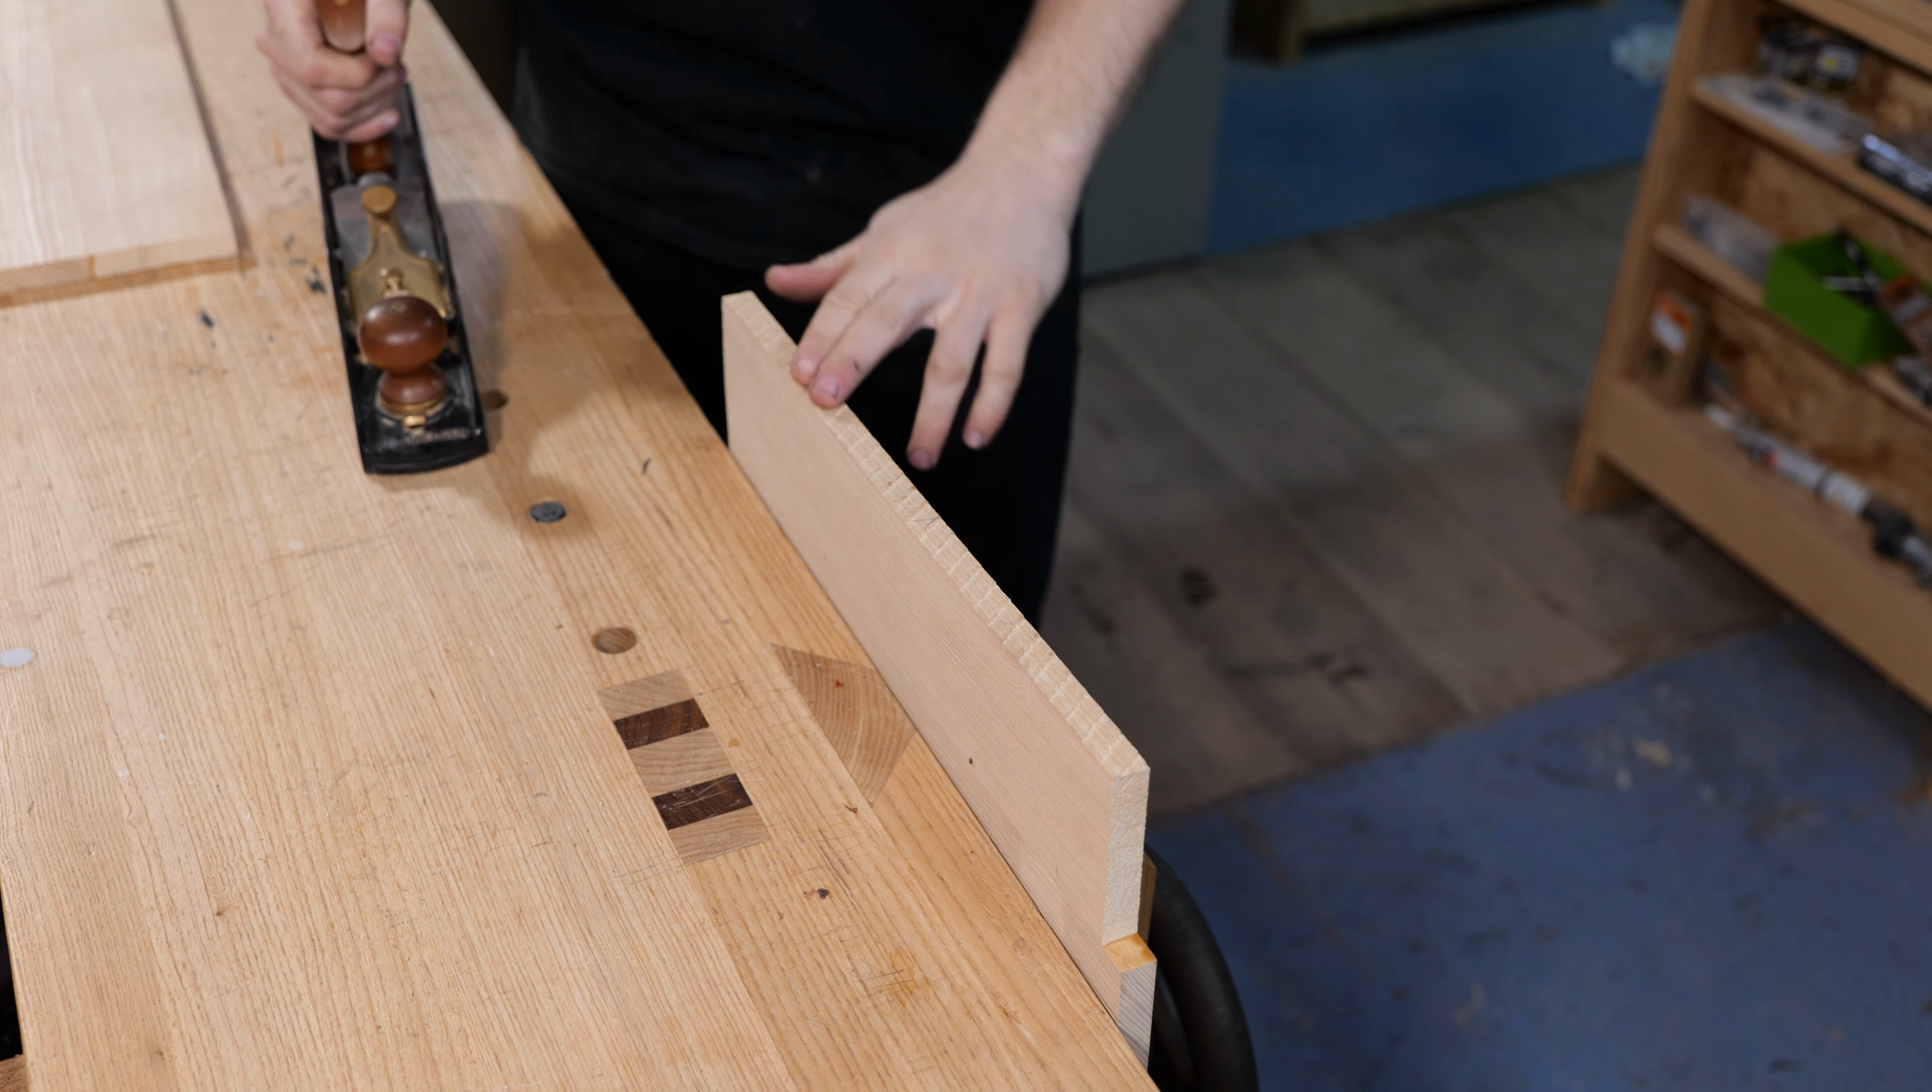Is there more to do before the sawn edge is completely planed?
Yes.